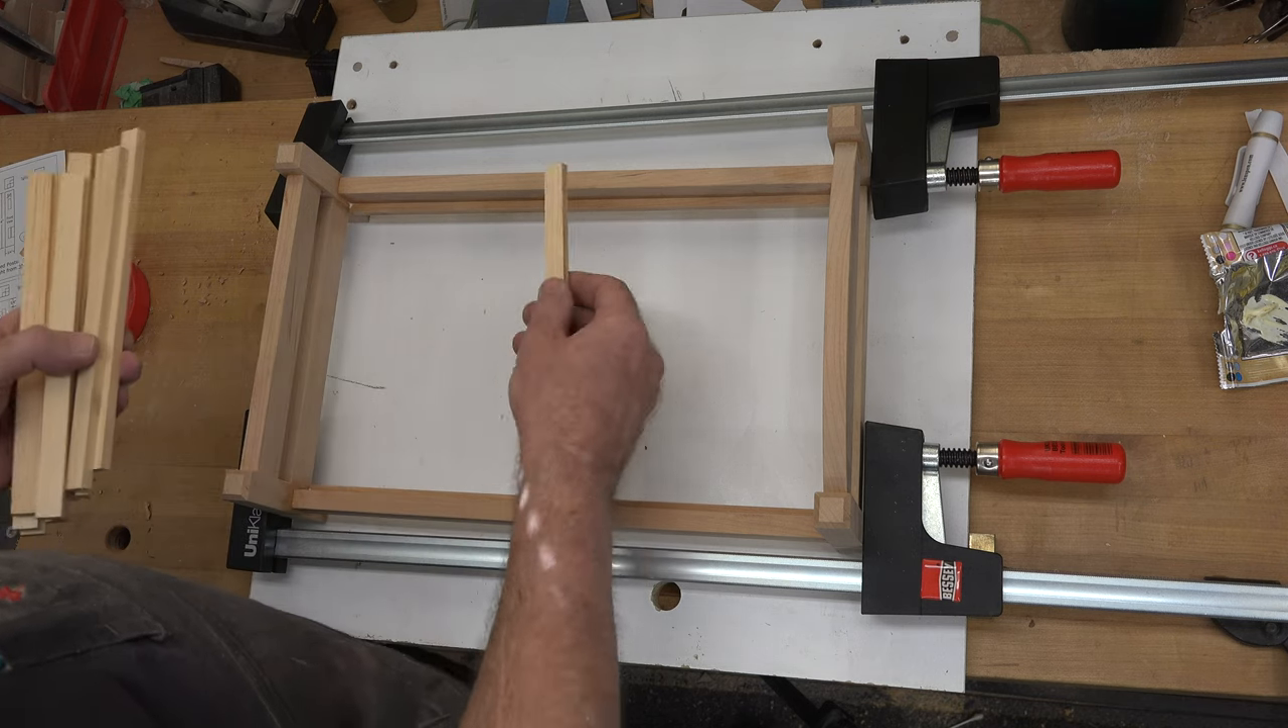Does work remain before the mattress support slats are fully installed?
Yes.